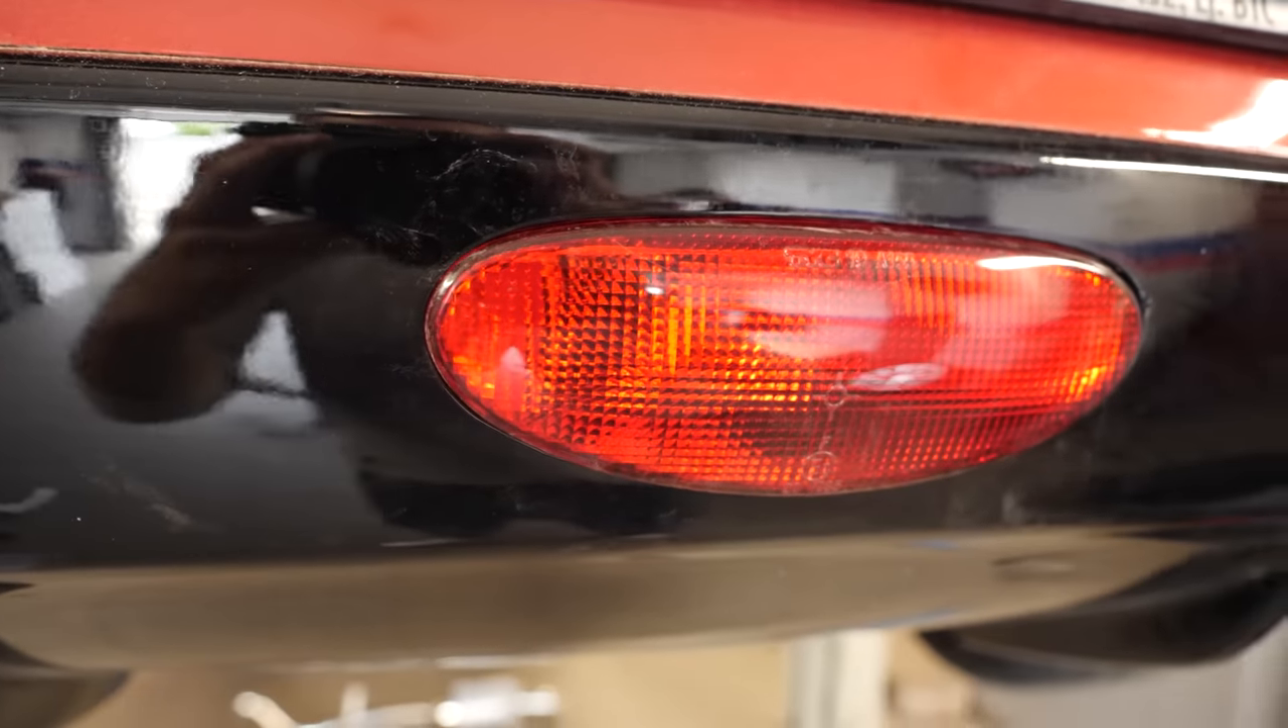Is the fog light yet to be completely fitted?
No.